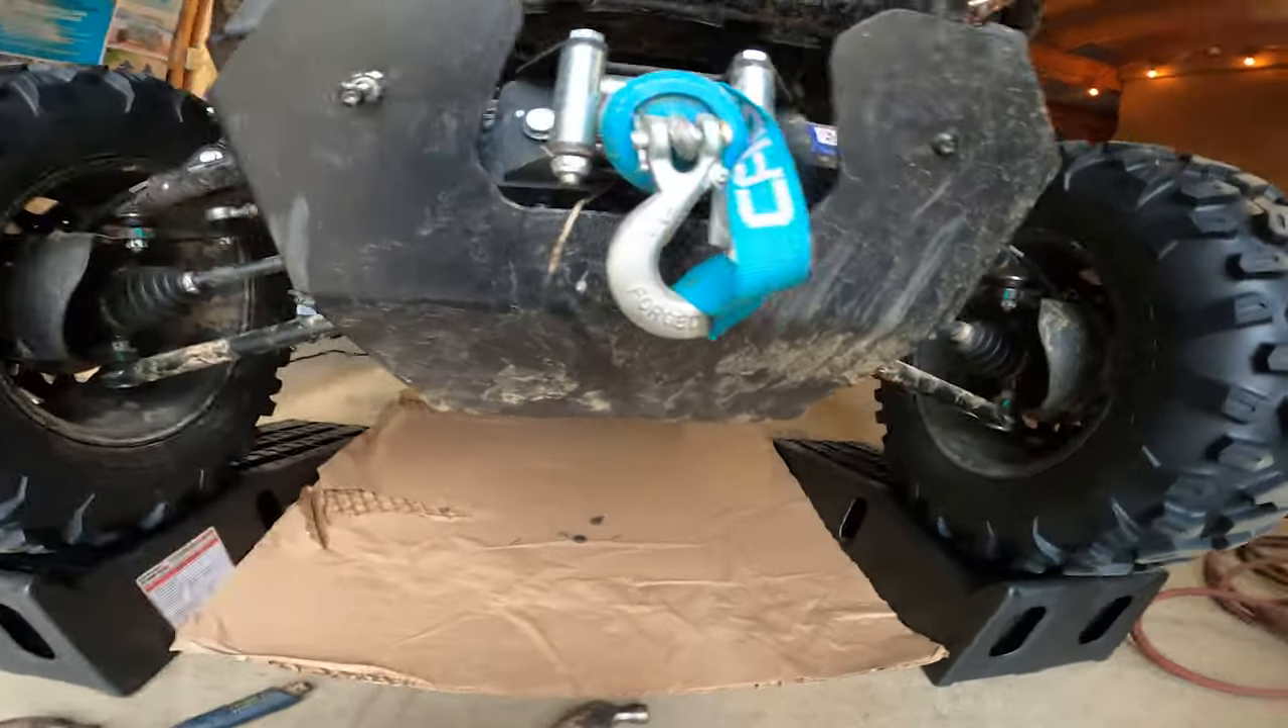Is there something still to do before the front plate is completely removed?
Yes.